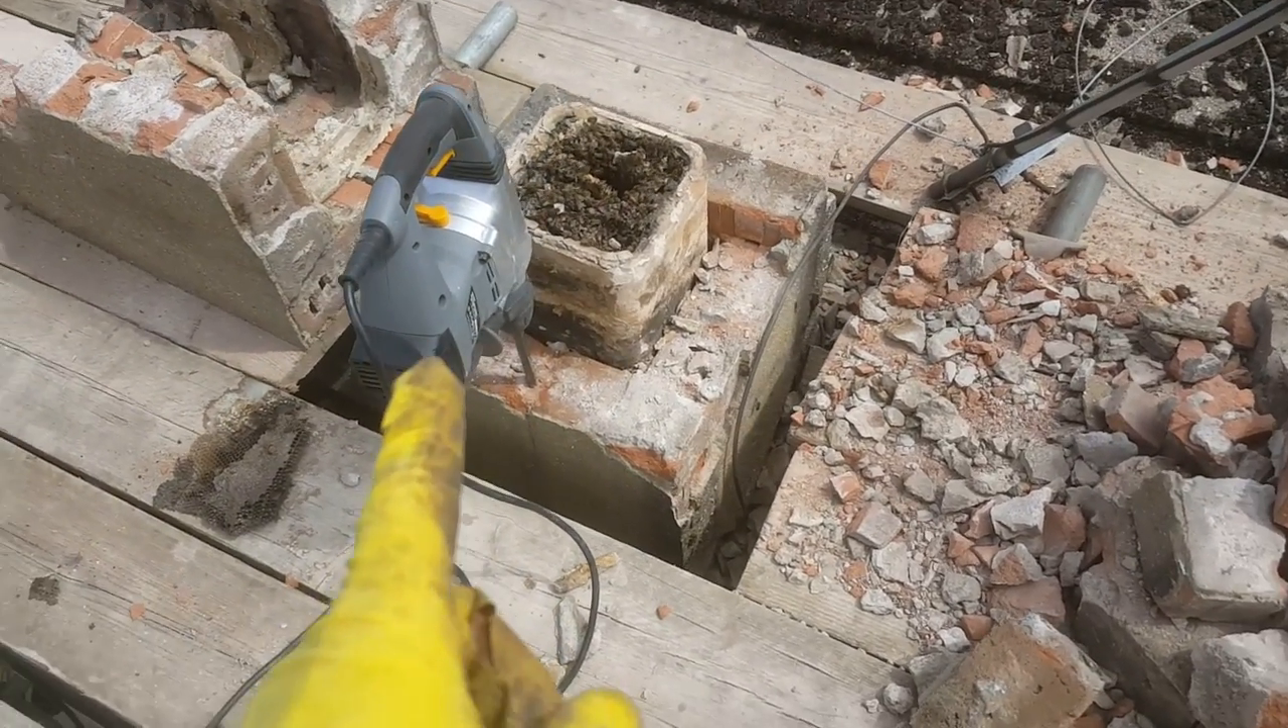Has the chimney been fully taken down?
No.